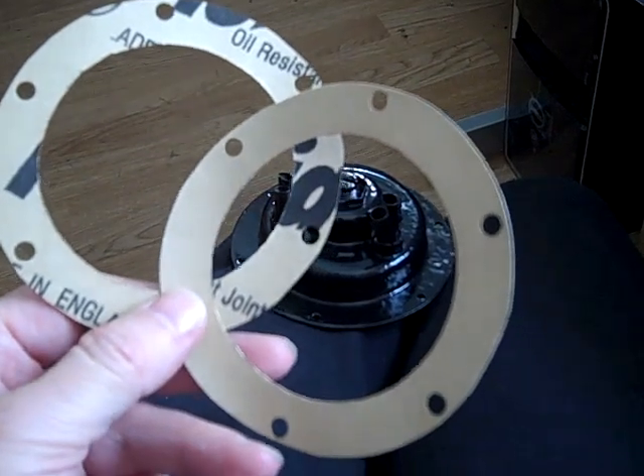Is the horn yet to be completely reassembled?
Yes.